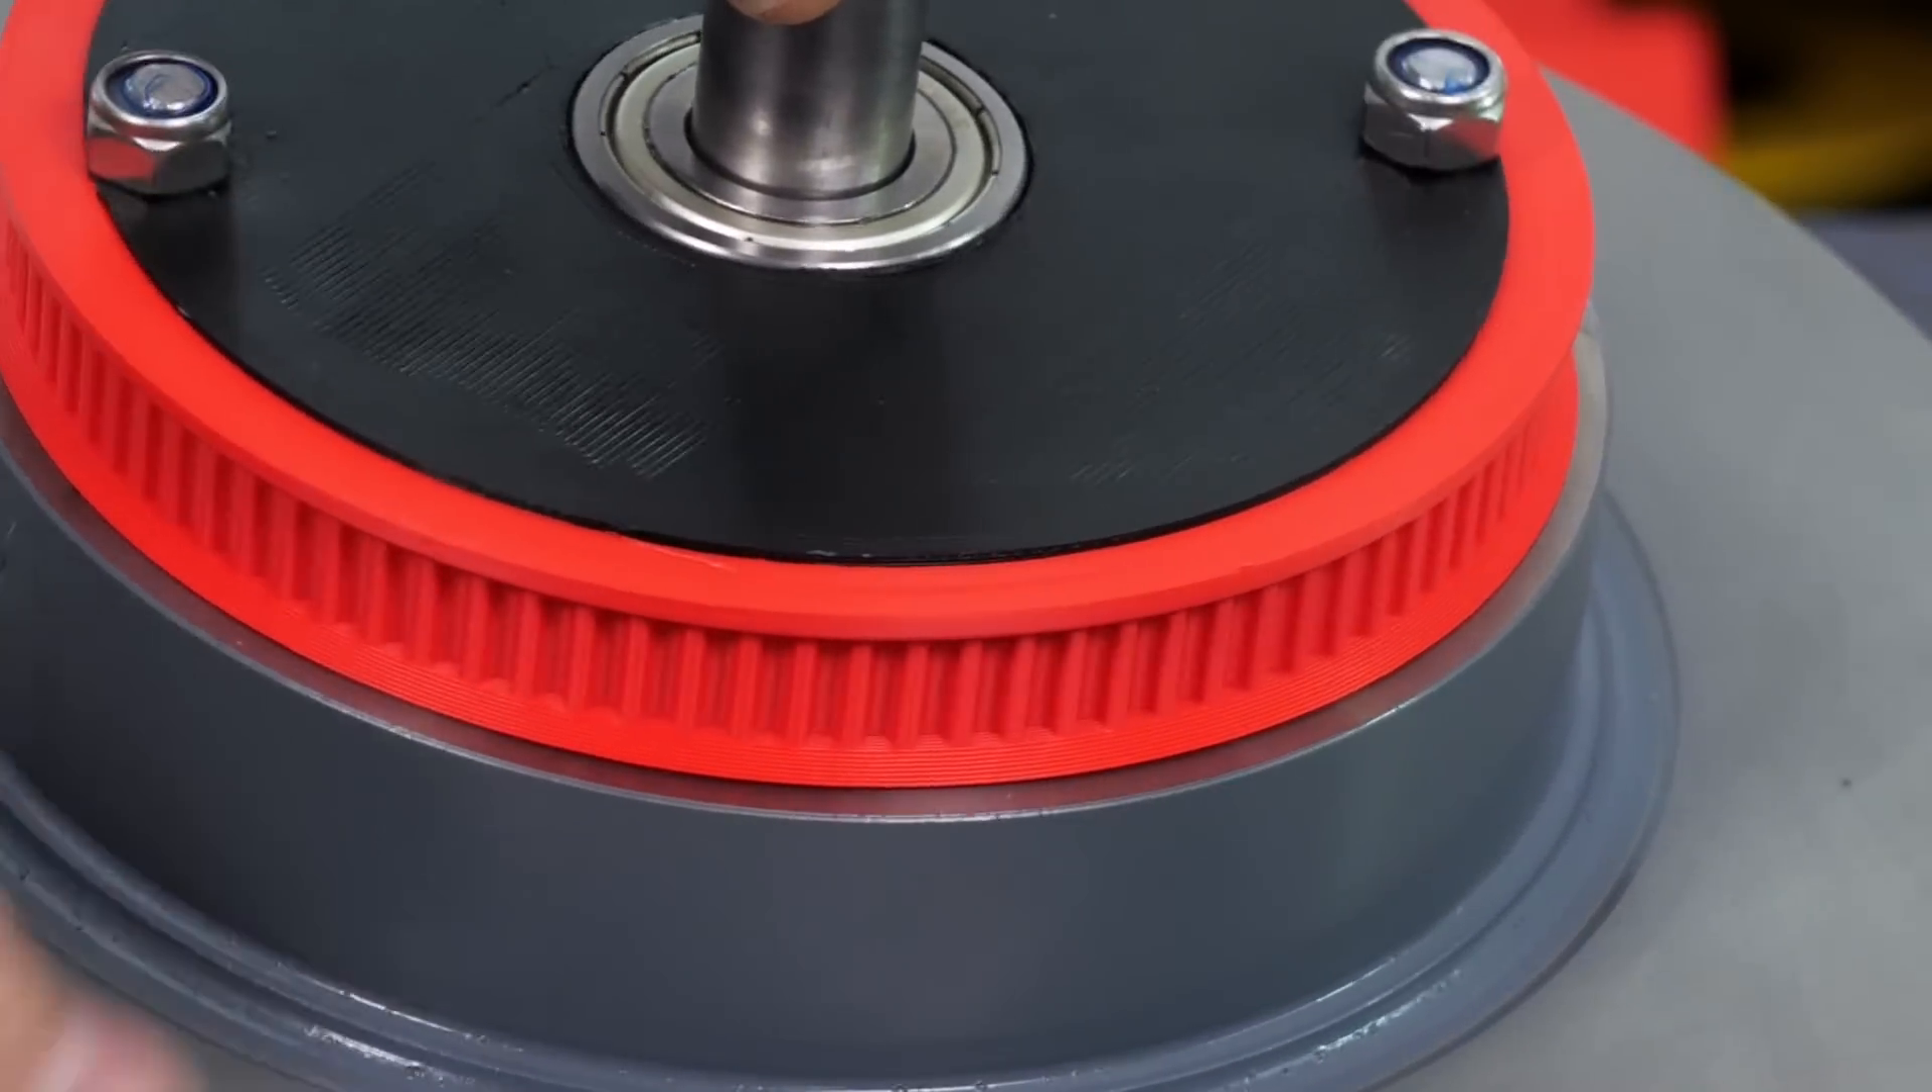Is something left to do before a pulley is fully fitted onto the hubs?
No.